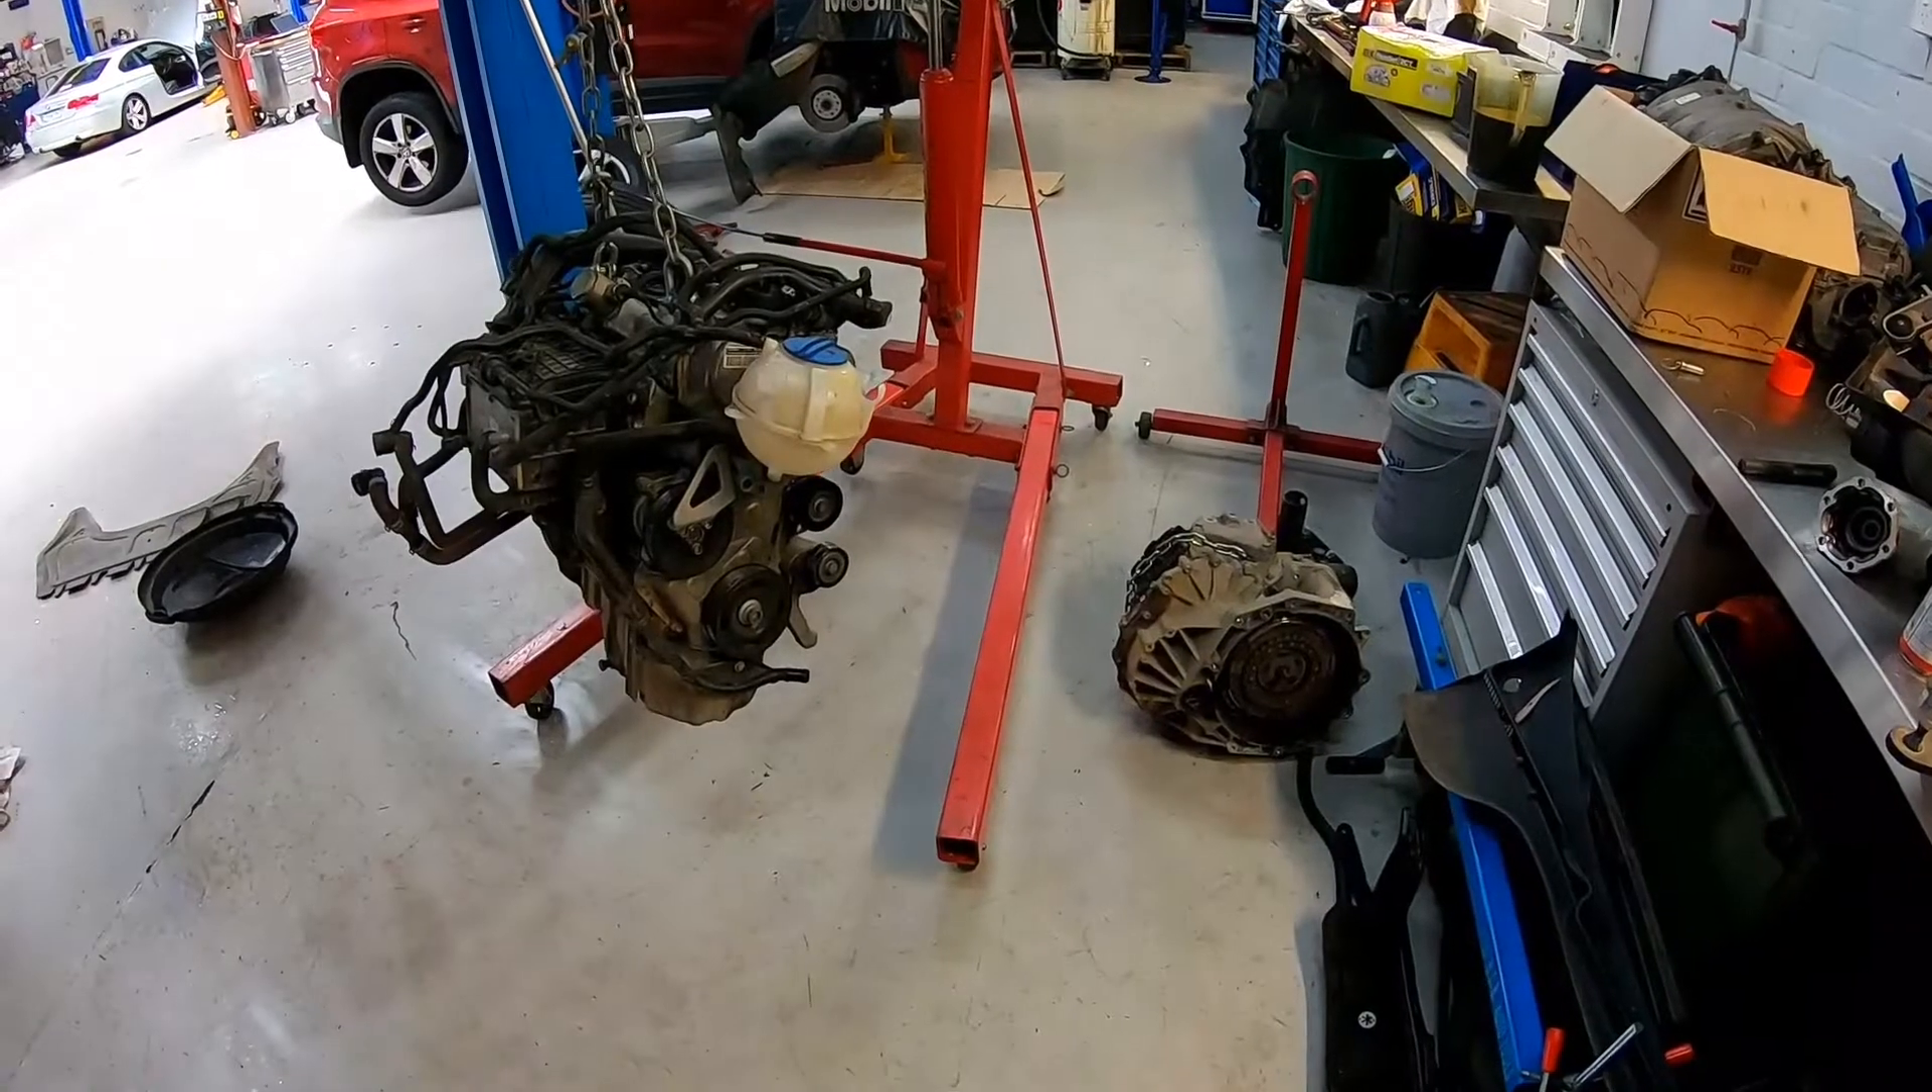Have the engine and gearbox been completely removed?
Yes.